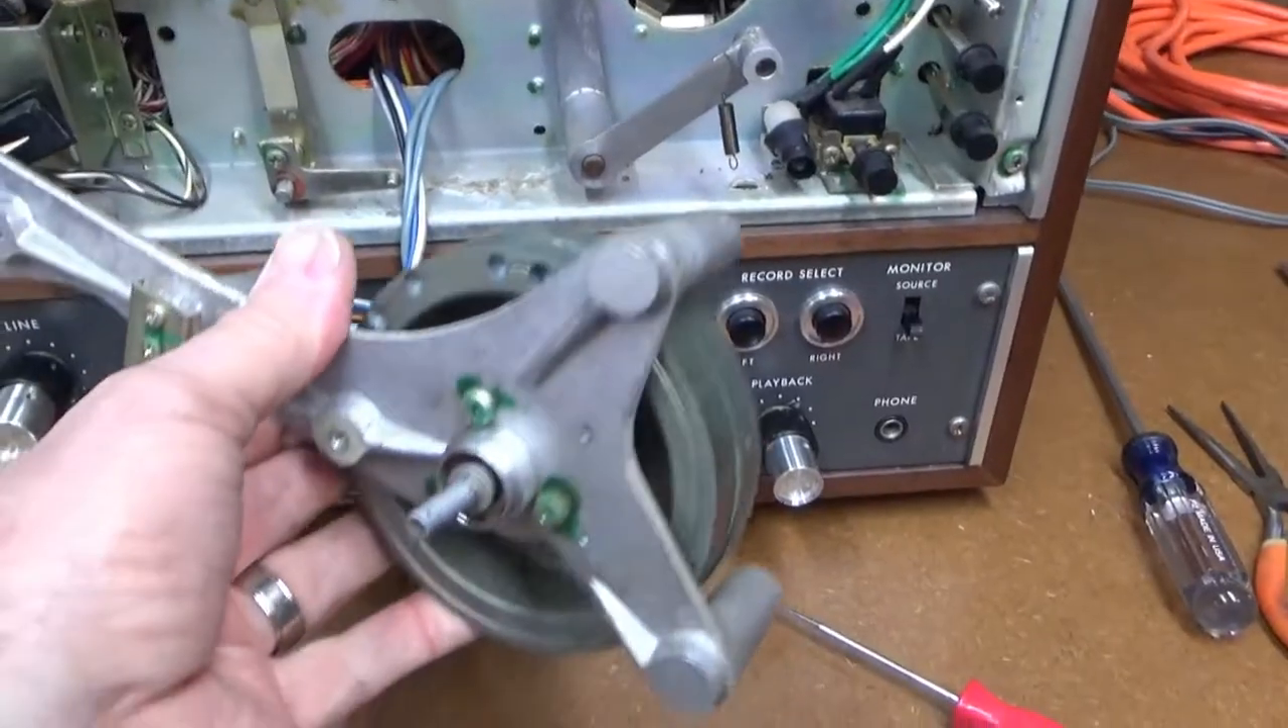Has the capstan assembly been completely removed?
Yes.